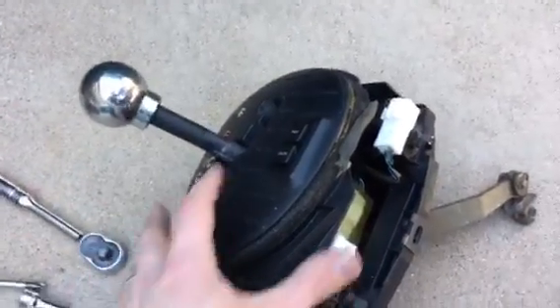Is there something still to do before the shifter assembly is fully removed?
No.